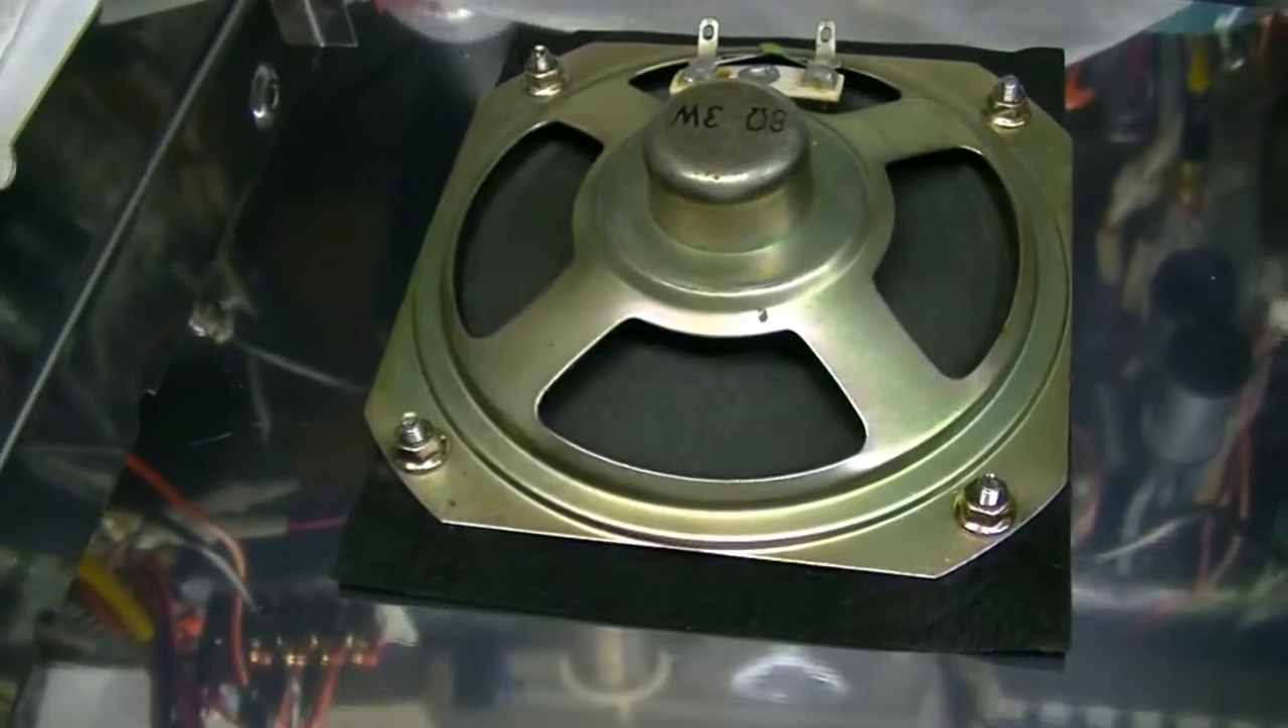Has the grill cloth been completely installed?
Yes.